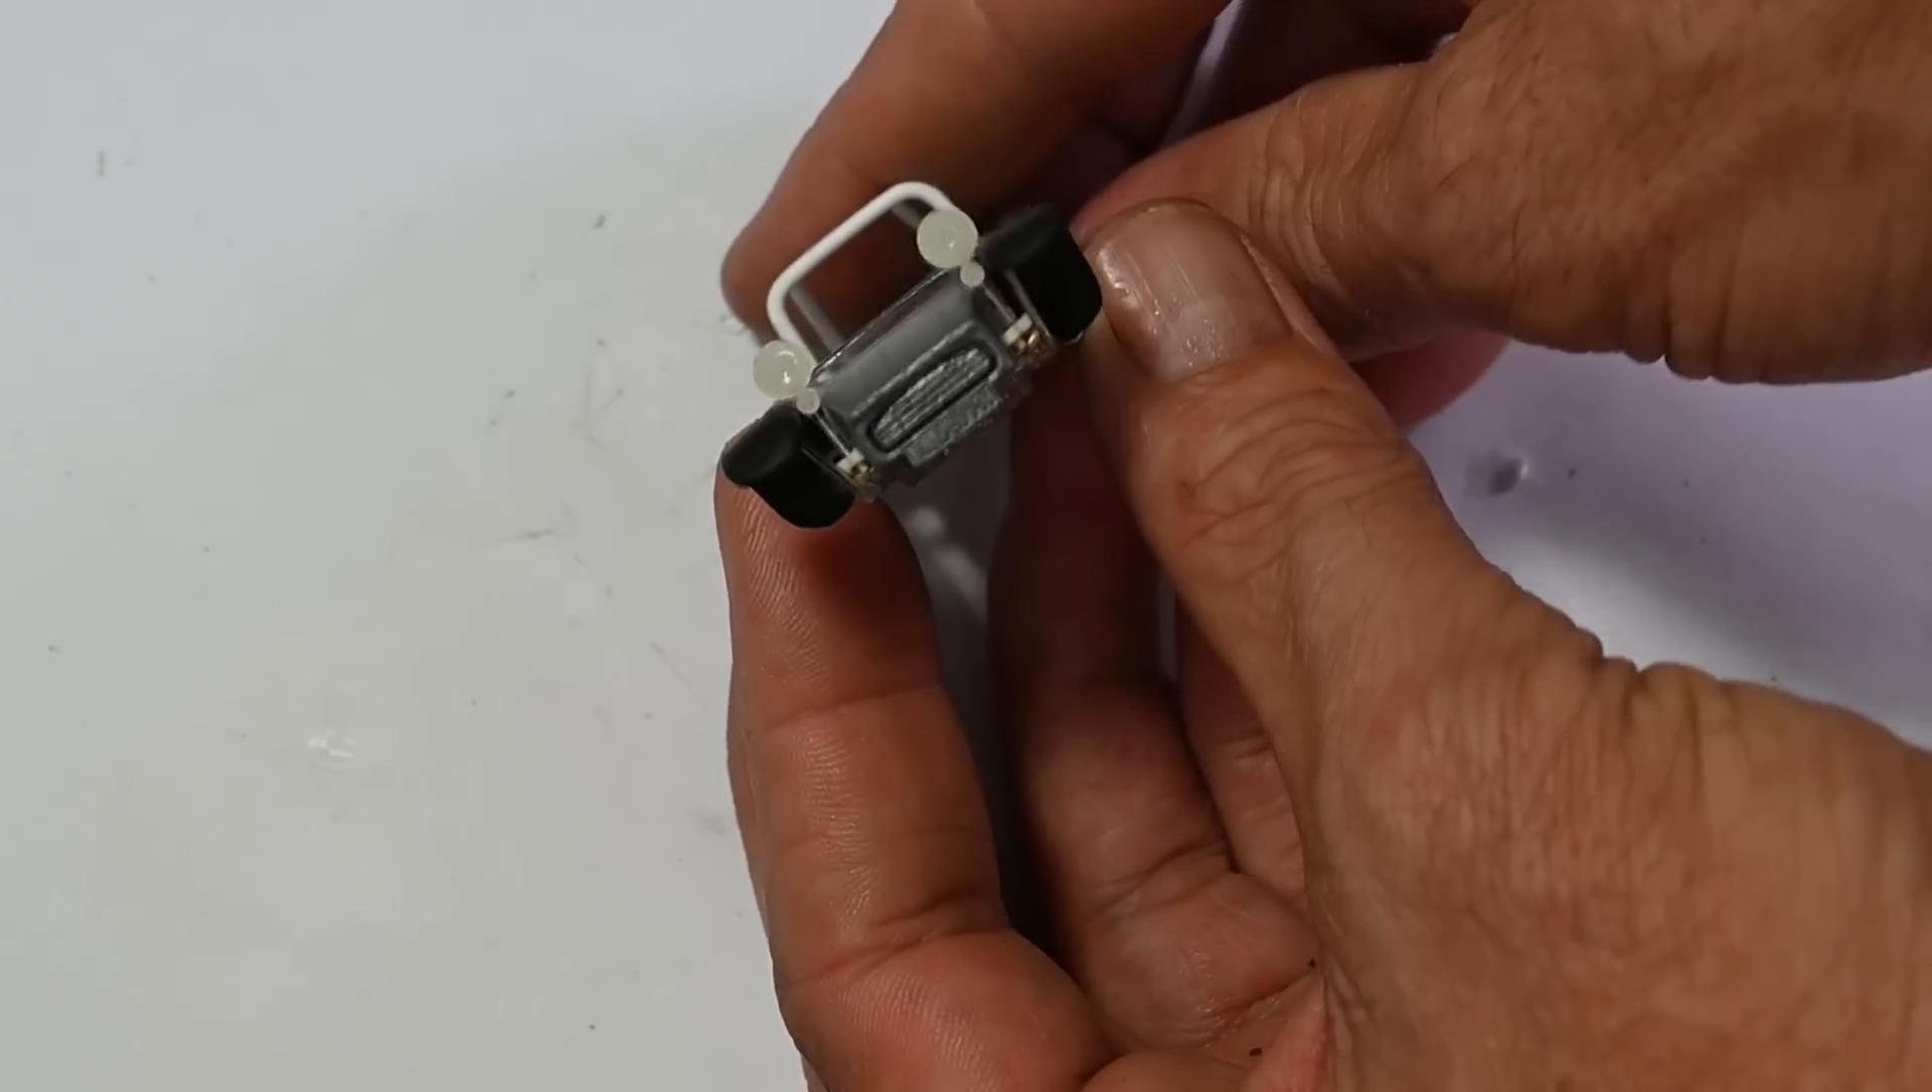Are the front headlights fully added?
Yes.